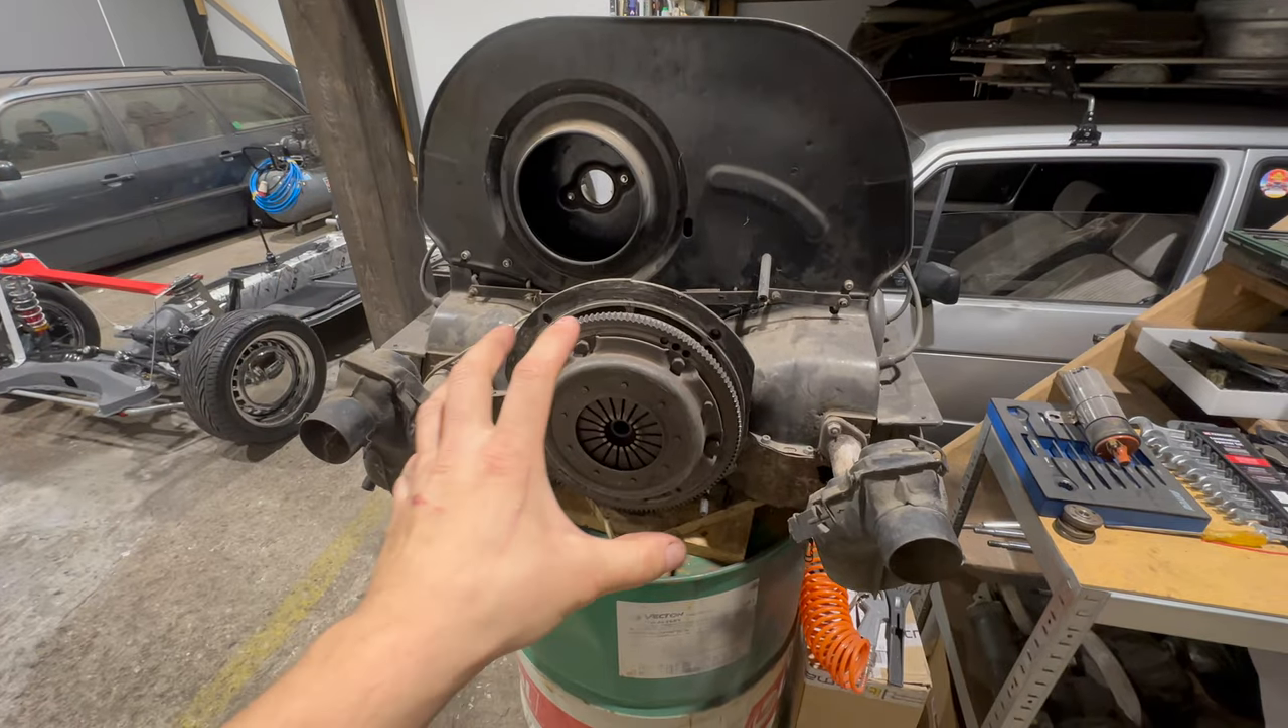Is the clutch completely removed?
No.